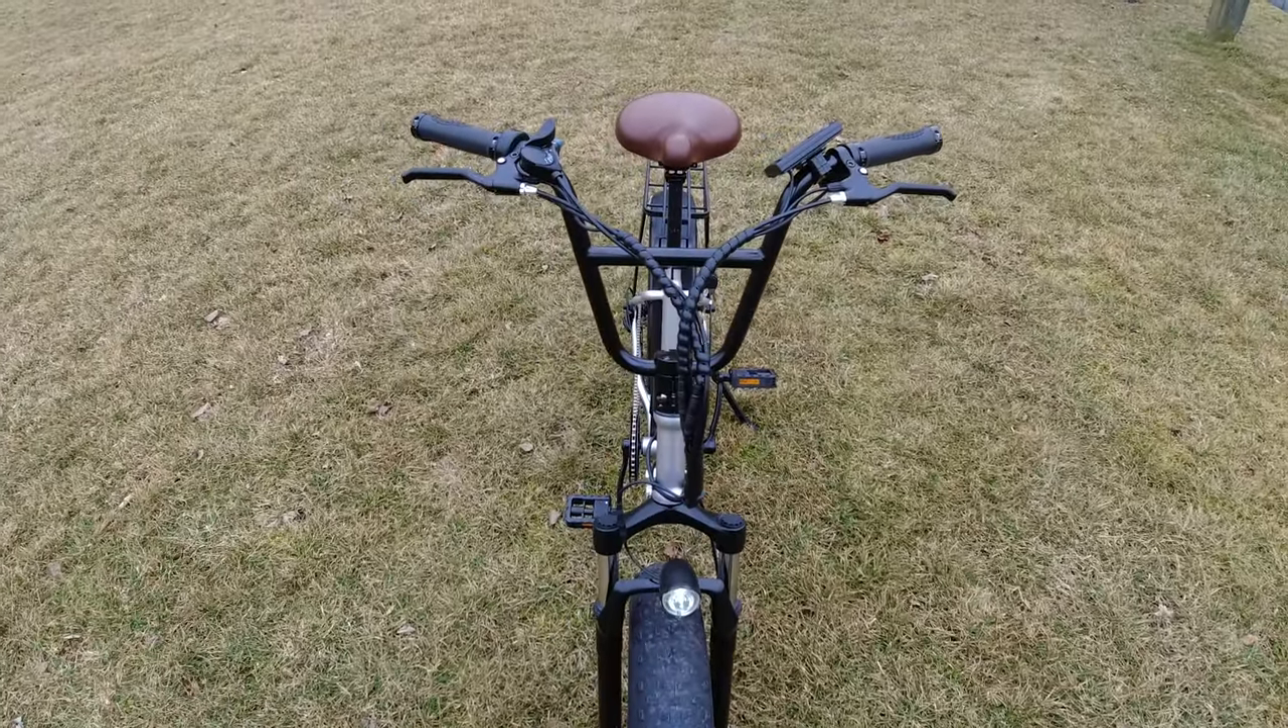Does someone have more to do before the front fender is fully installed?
Yes.